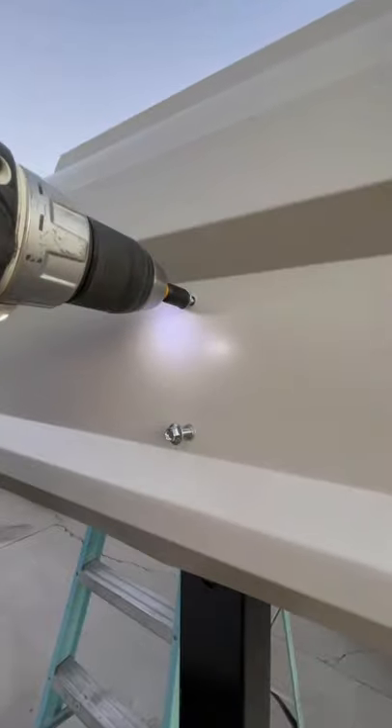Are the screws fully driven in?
No.